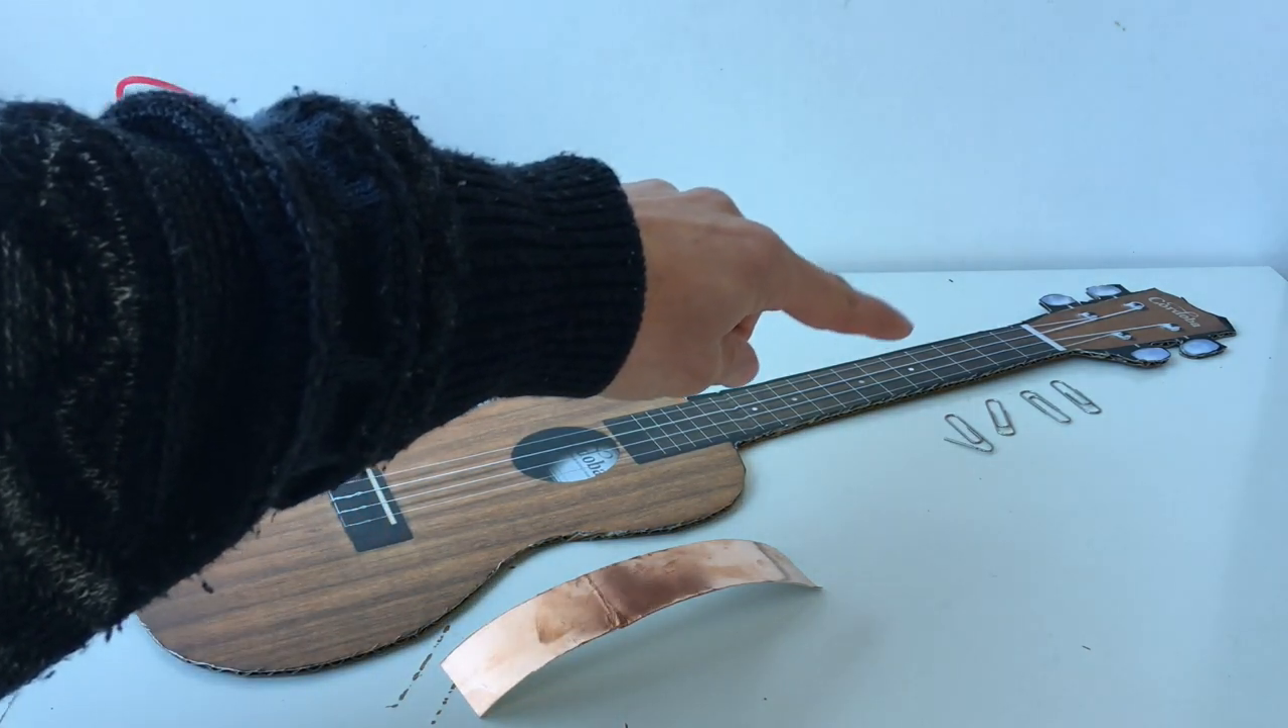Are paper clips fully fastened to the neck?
No.